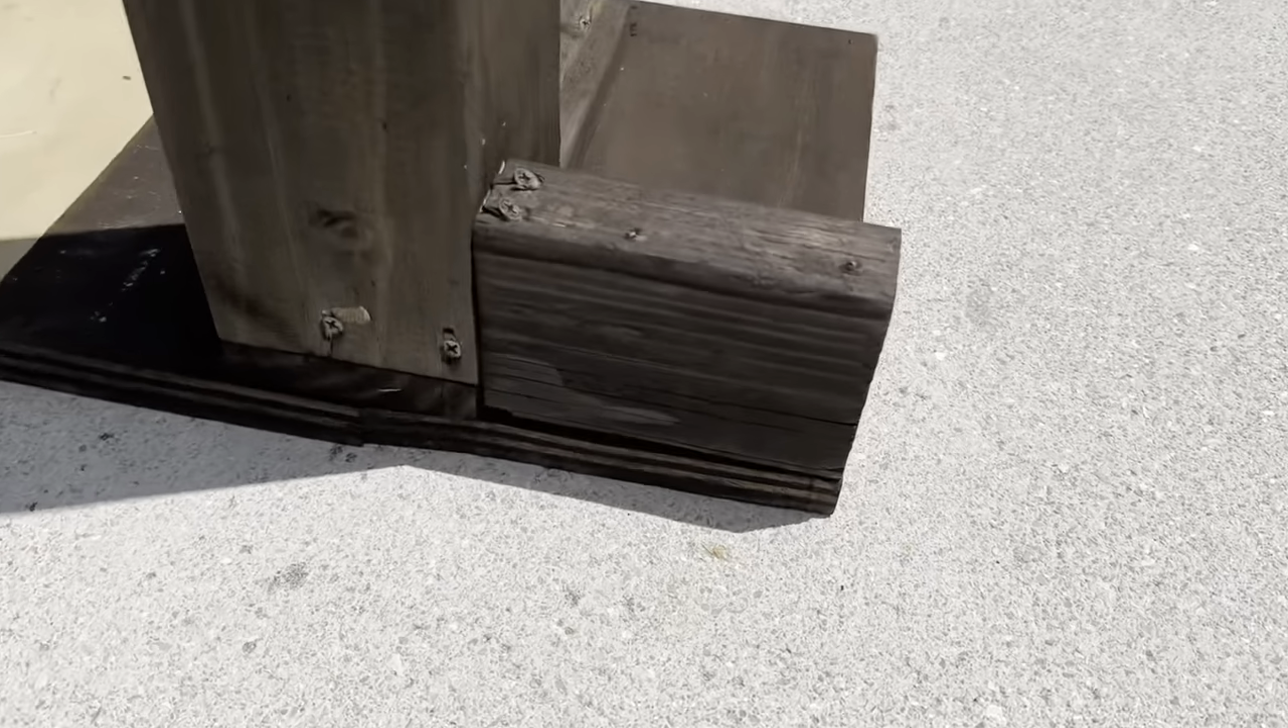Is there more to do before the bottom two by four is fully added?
No.